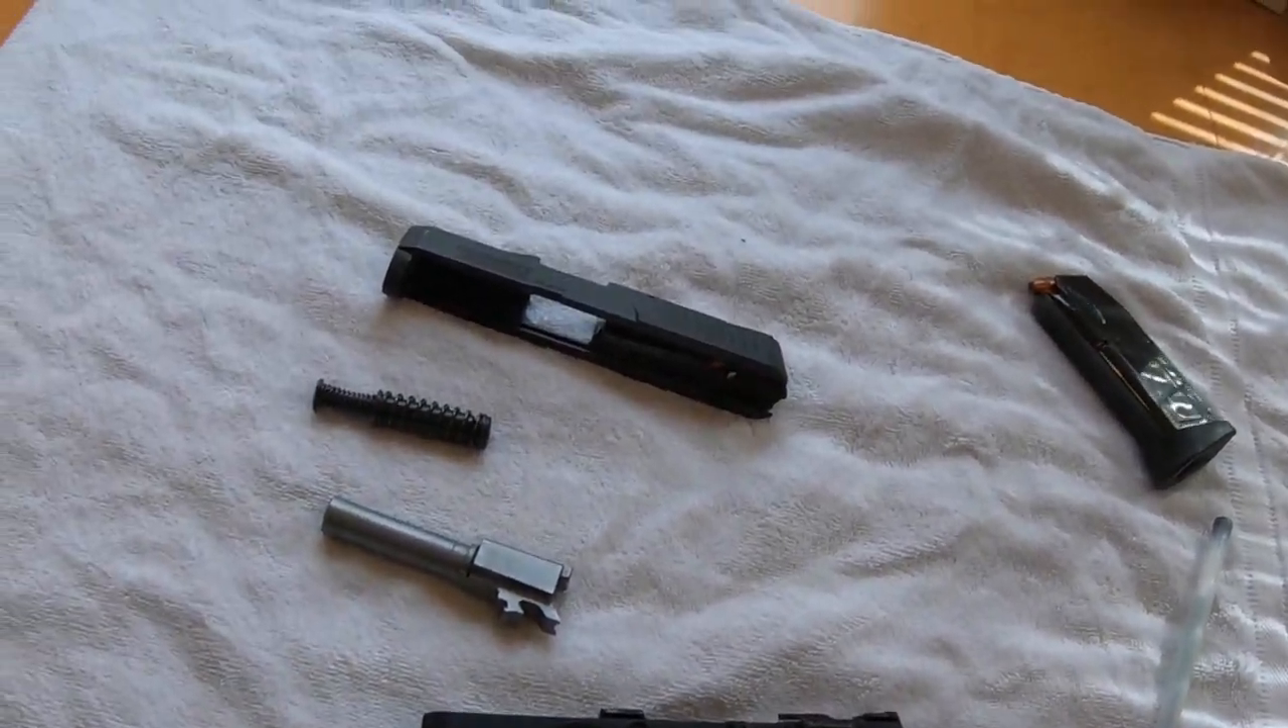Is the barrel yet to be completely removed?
No.